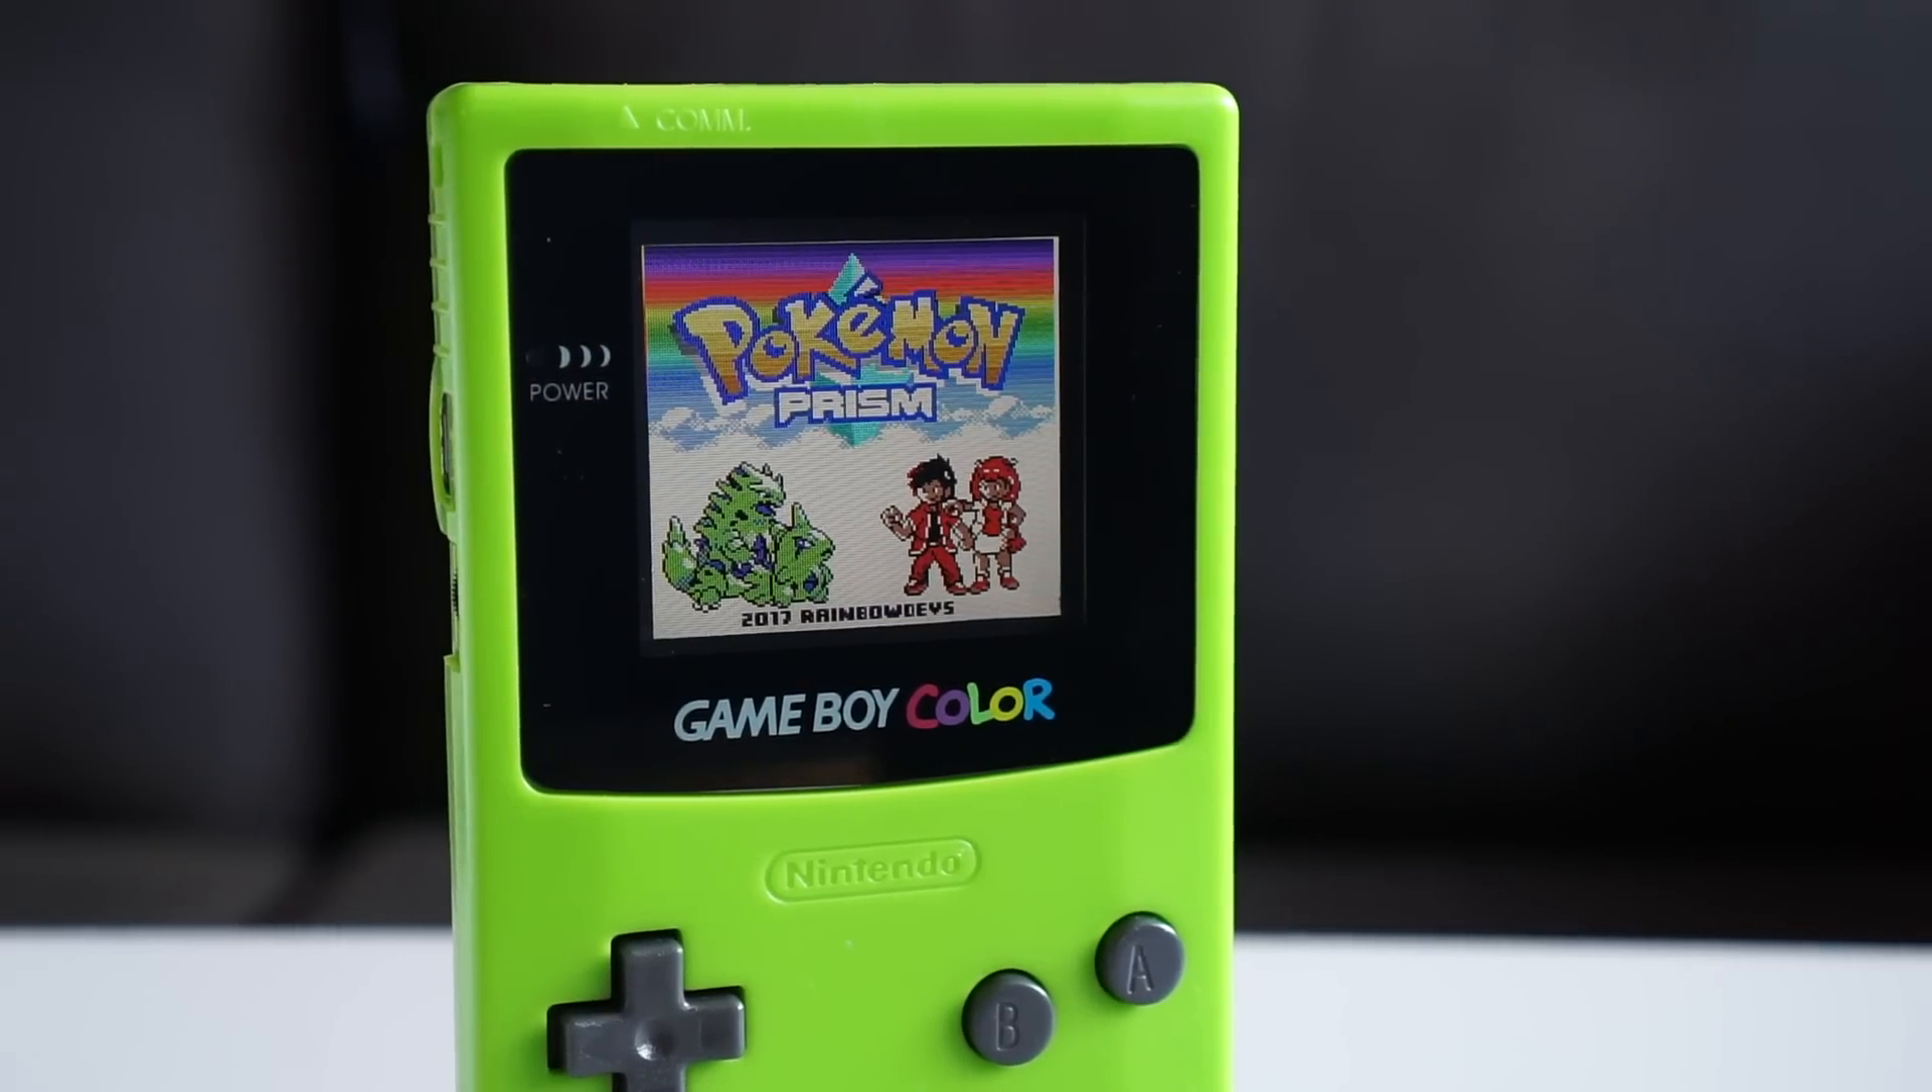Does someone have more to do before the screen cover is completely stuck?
No.